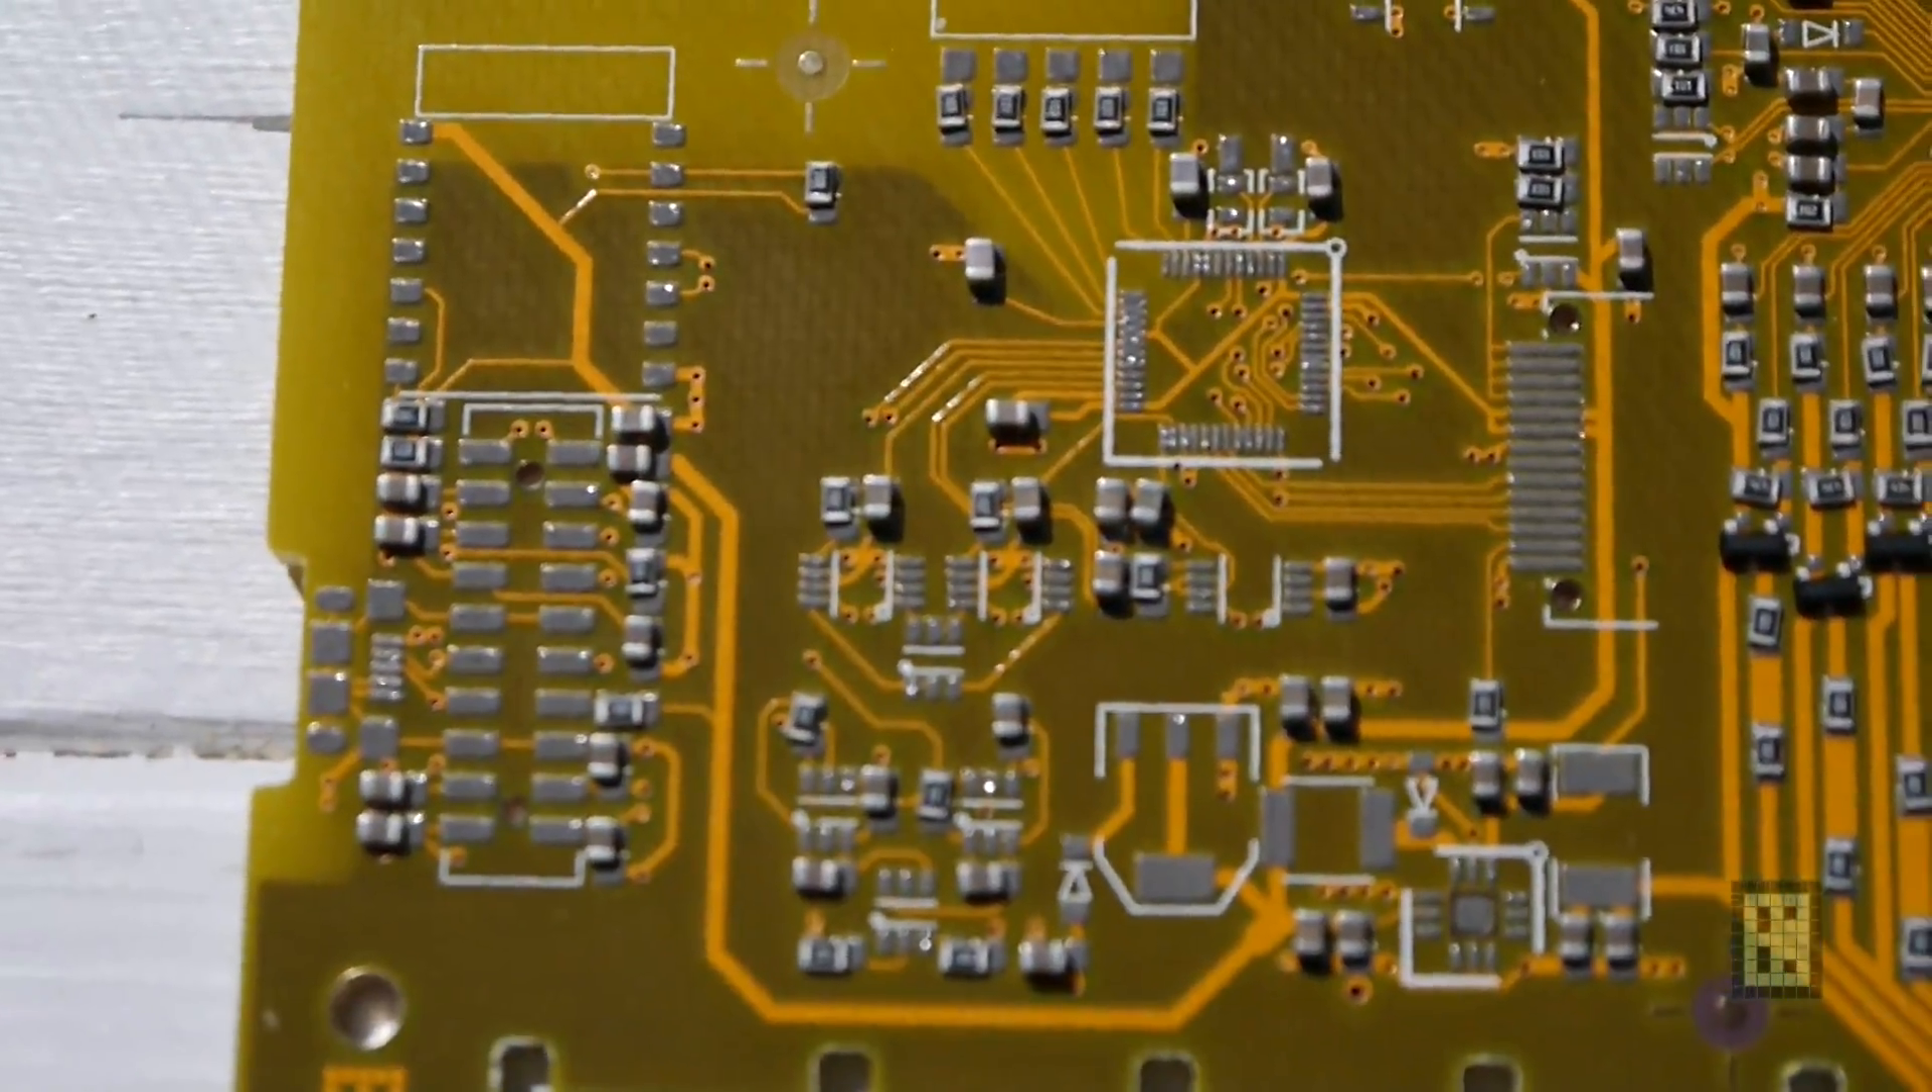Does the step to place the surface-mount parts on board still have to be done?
Yes.